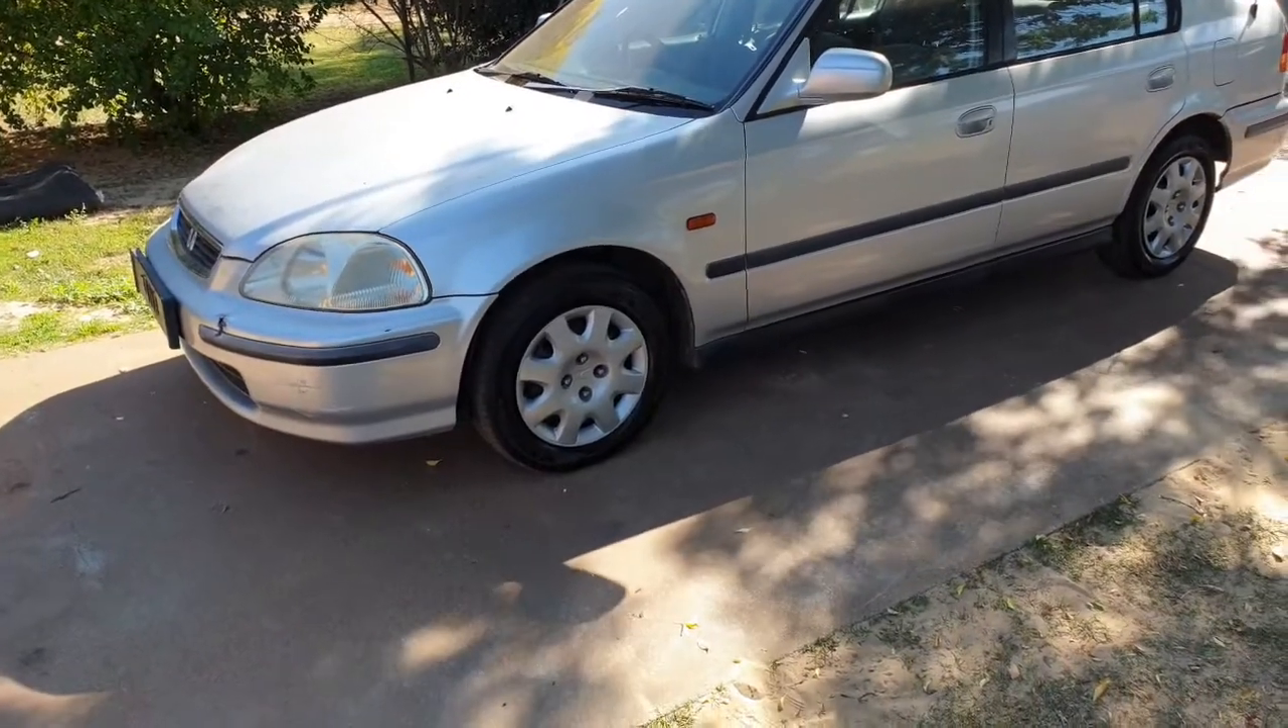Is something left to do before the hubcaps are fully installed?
No.